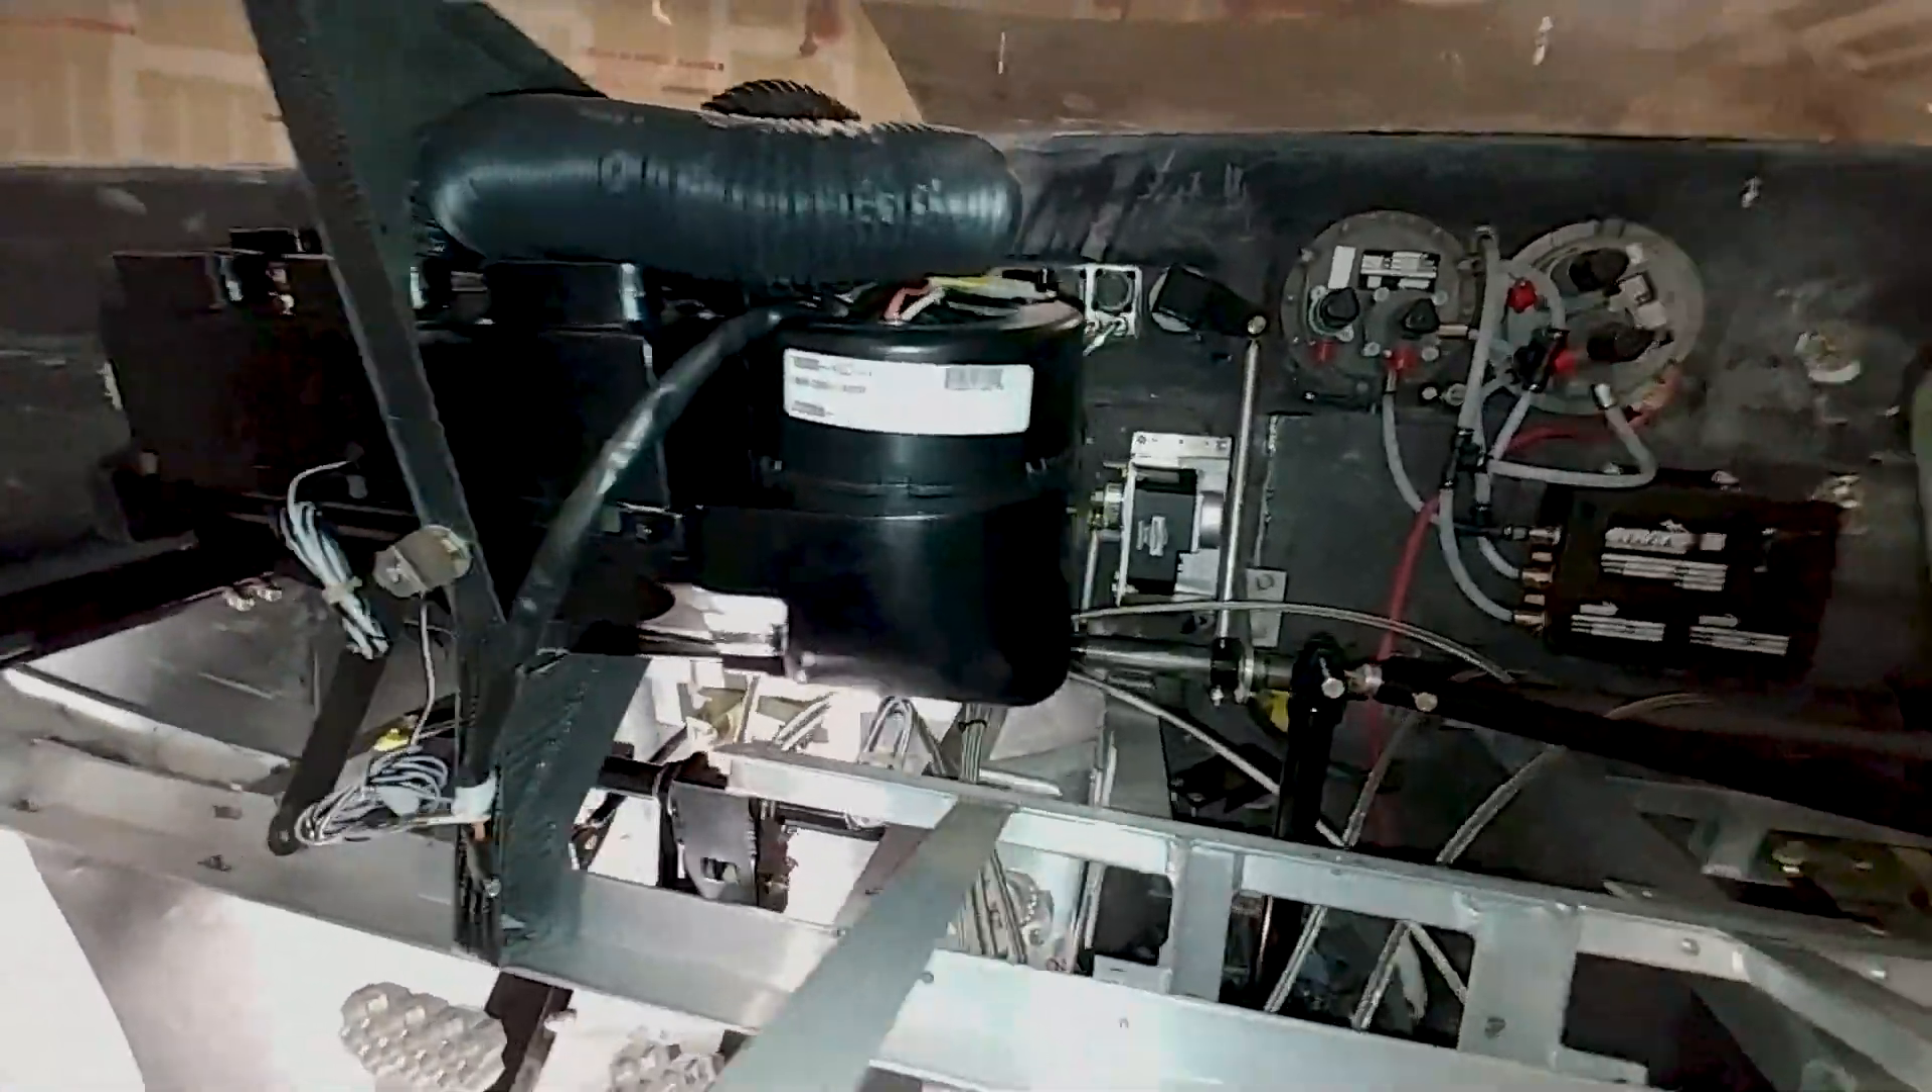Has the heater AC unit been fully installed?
Yes.